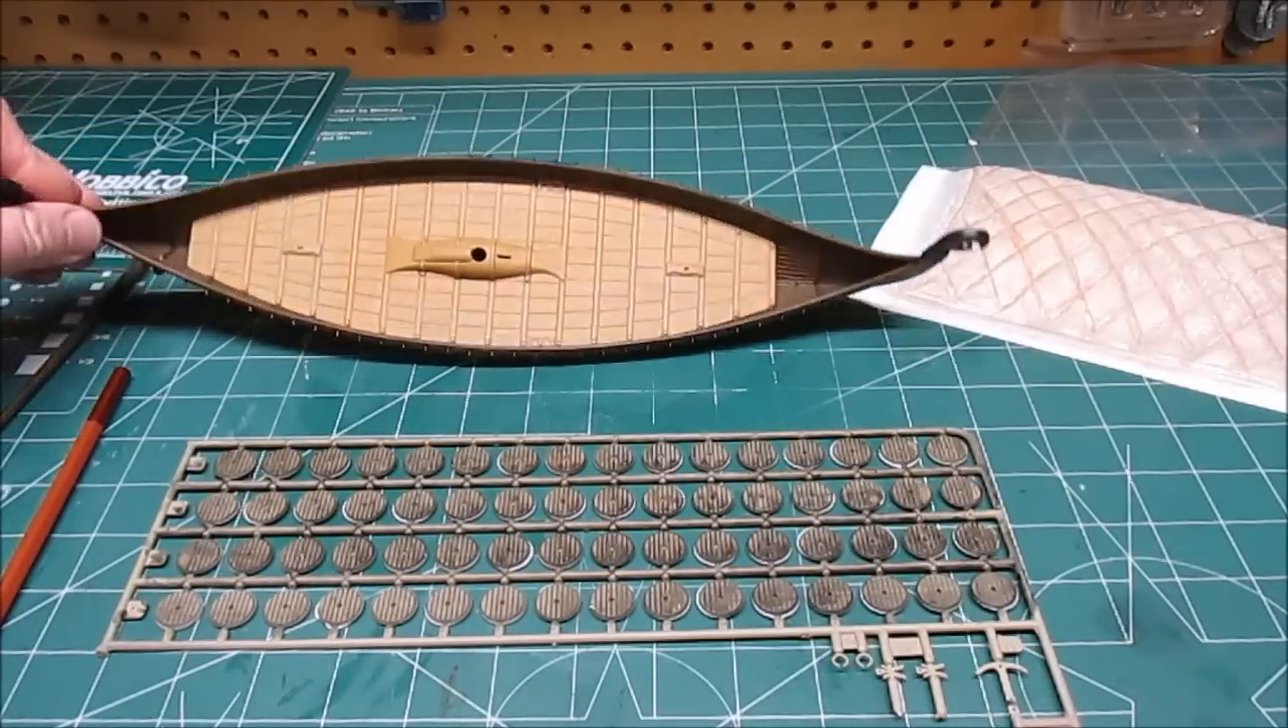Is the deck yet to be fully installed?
No.